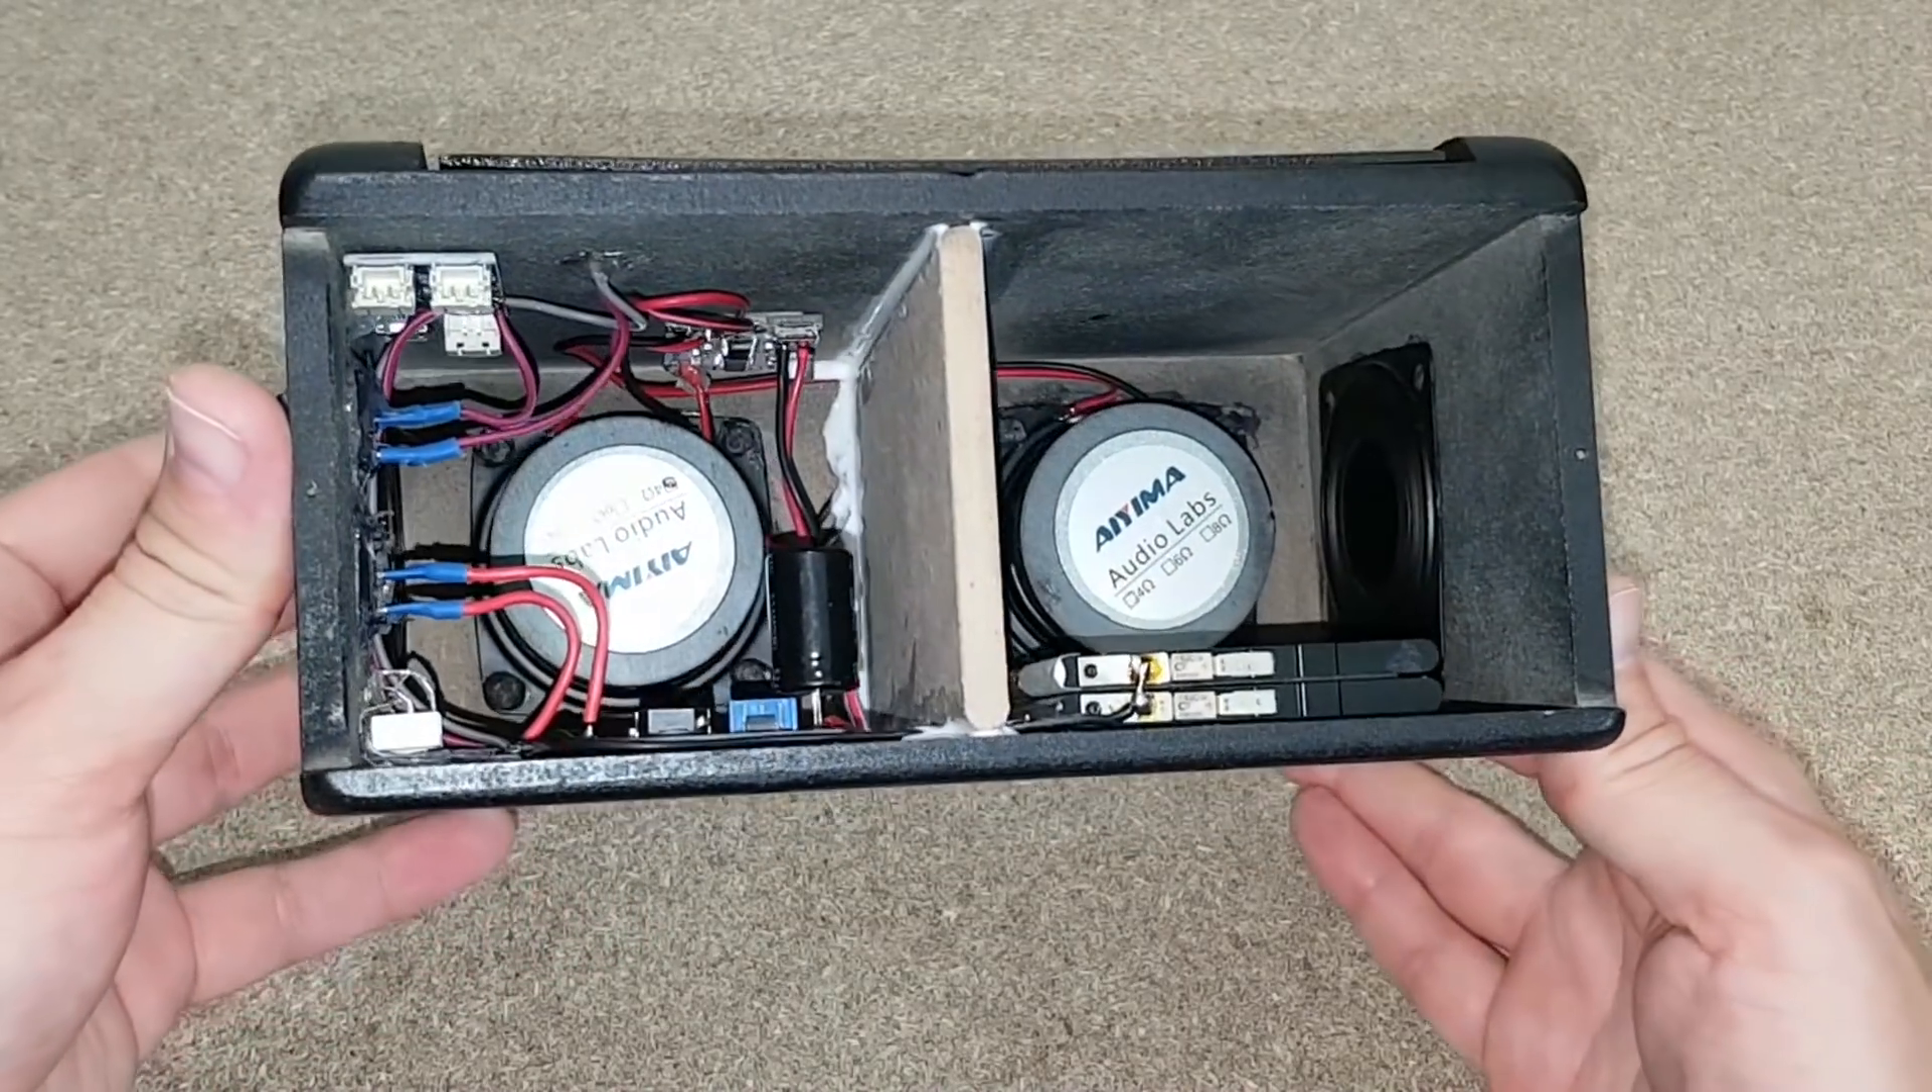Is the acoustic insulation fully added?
No.